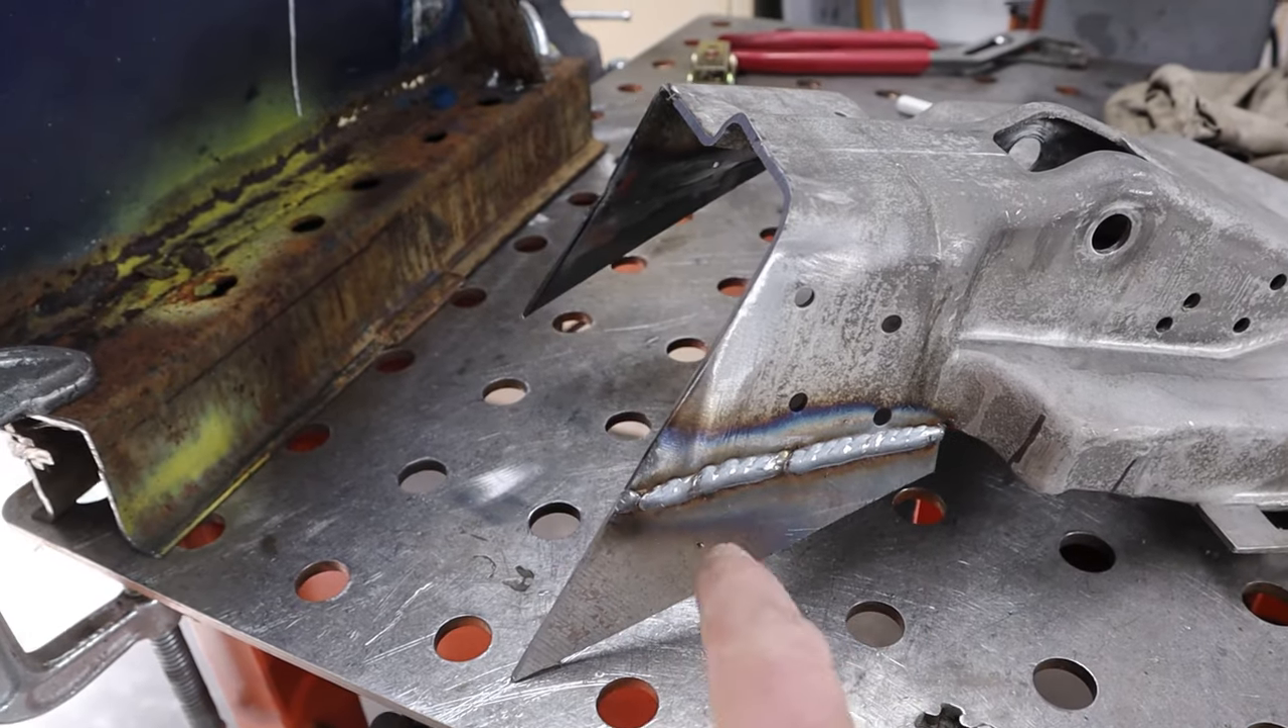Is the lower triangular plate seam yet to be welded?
No.